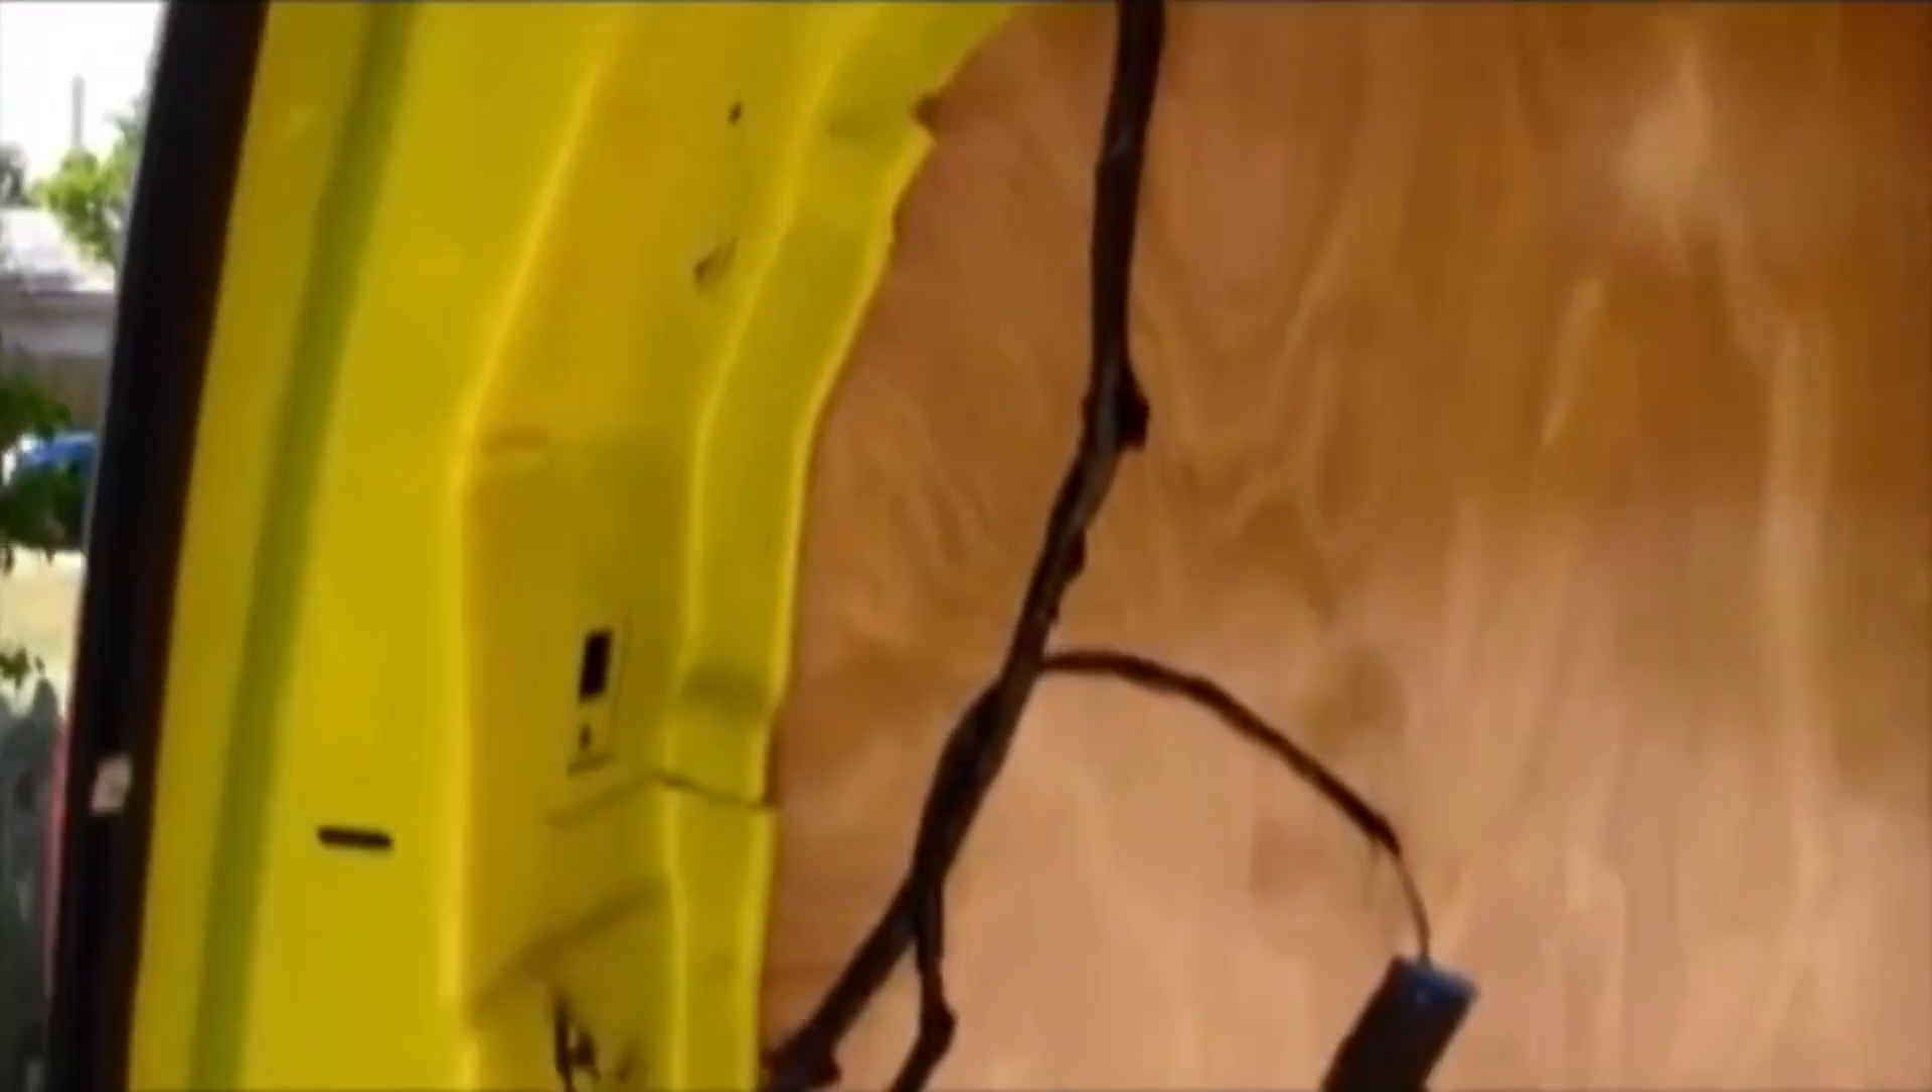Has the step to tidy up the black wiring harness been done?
No.